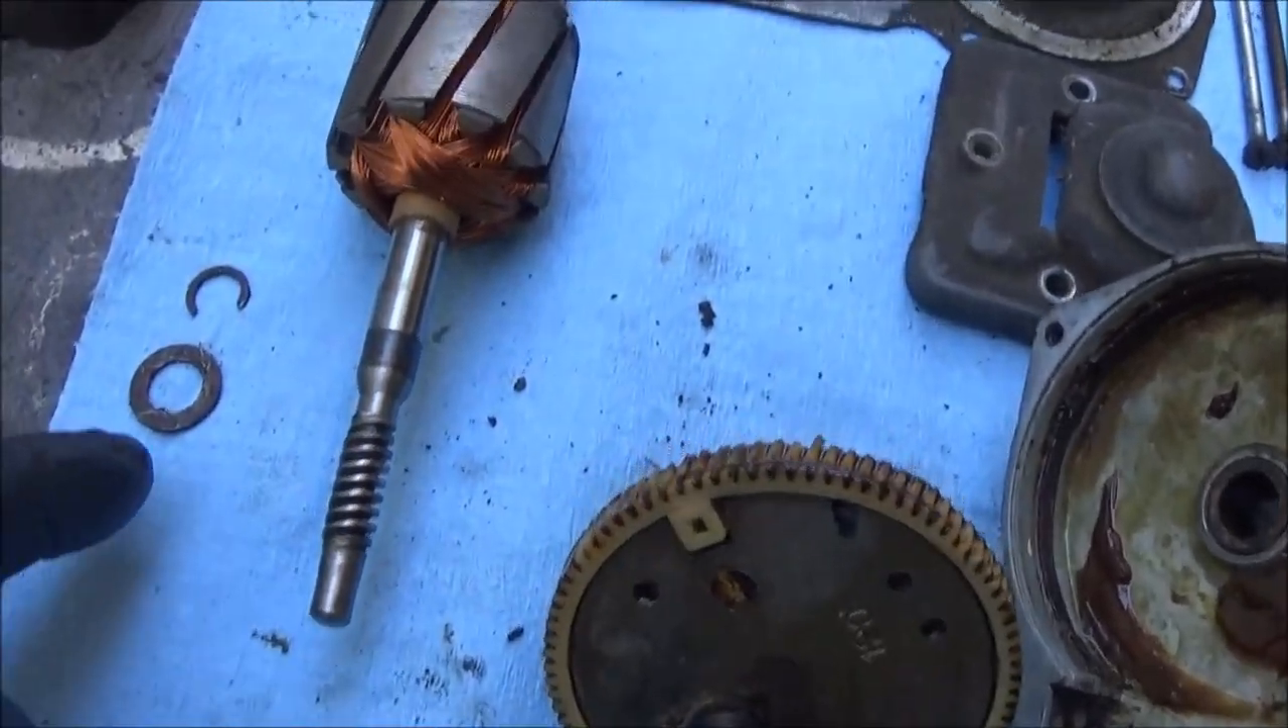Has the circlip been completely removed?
Yes.